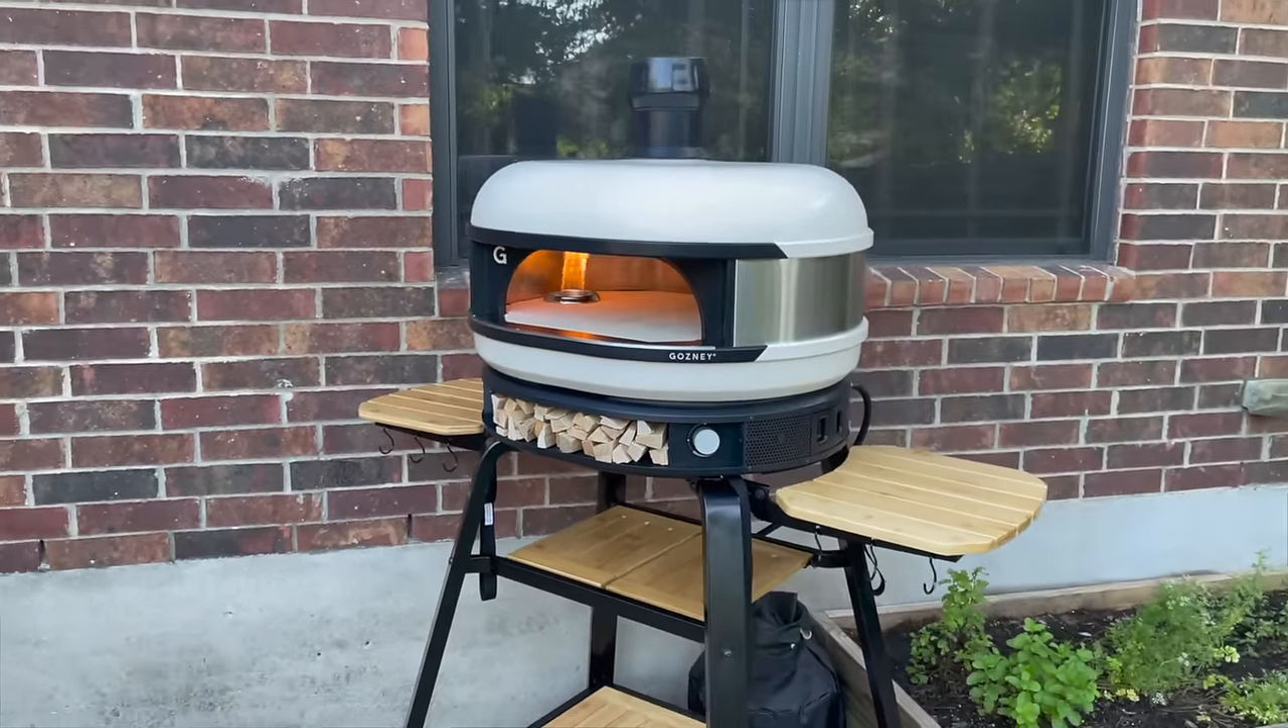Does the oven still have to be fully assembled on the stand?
No.